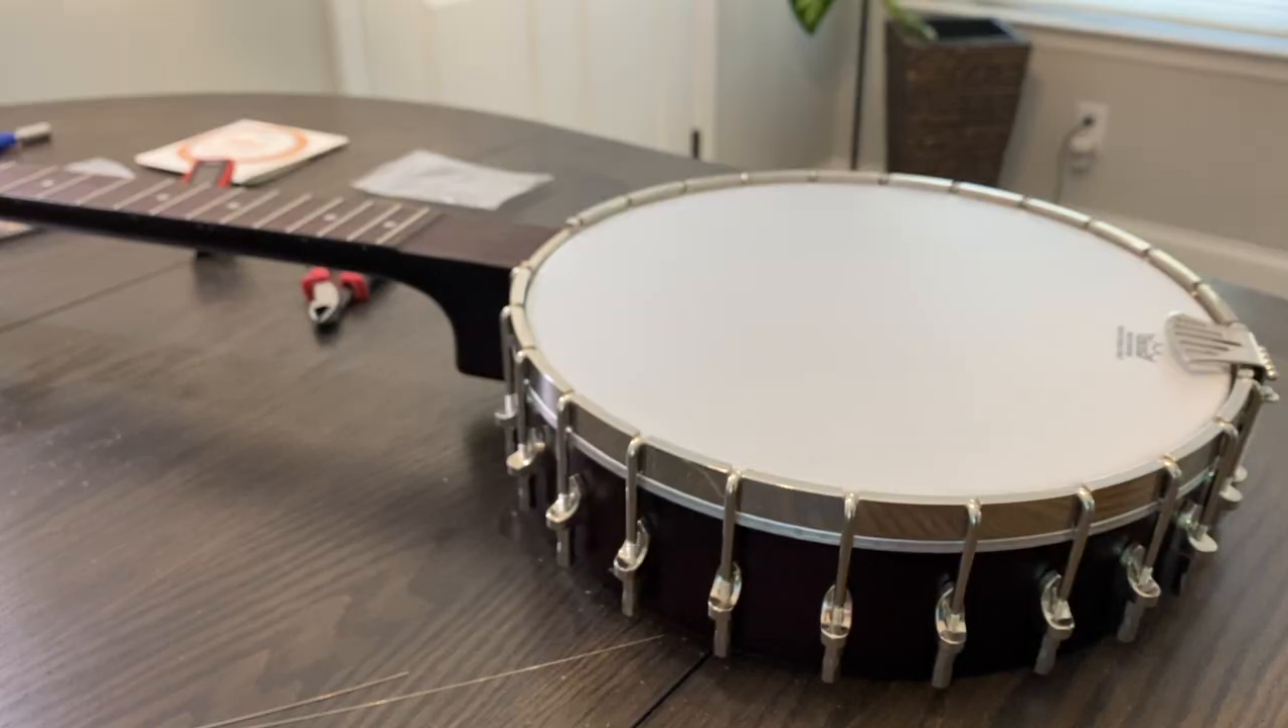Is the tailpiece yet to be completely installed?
No.